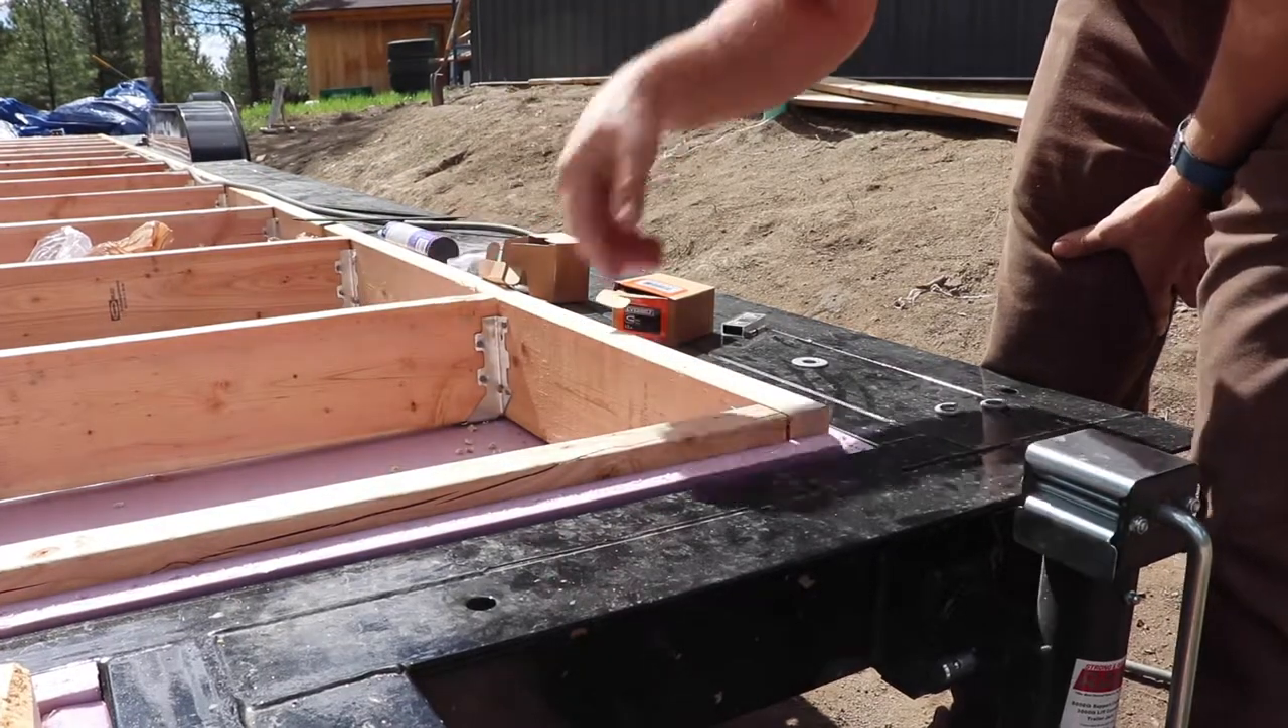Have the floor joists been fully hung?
Yes.